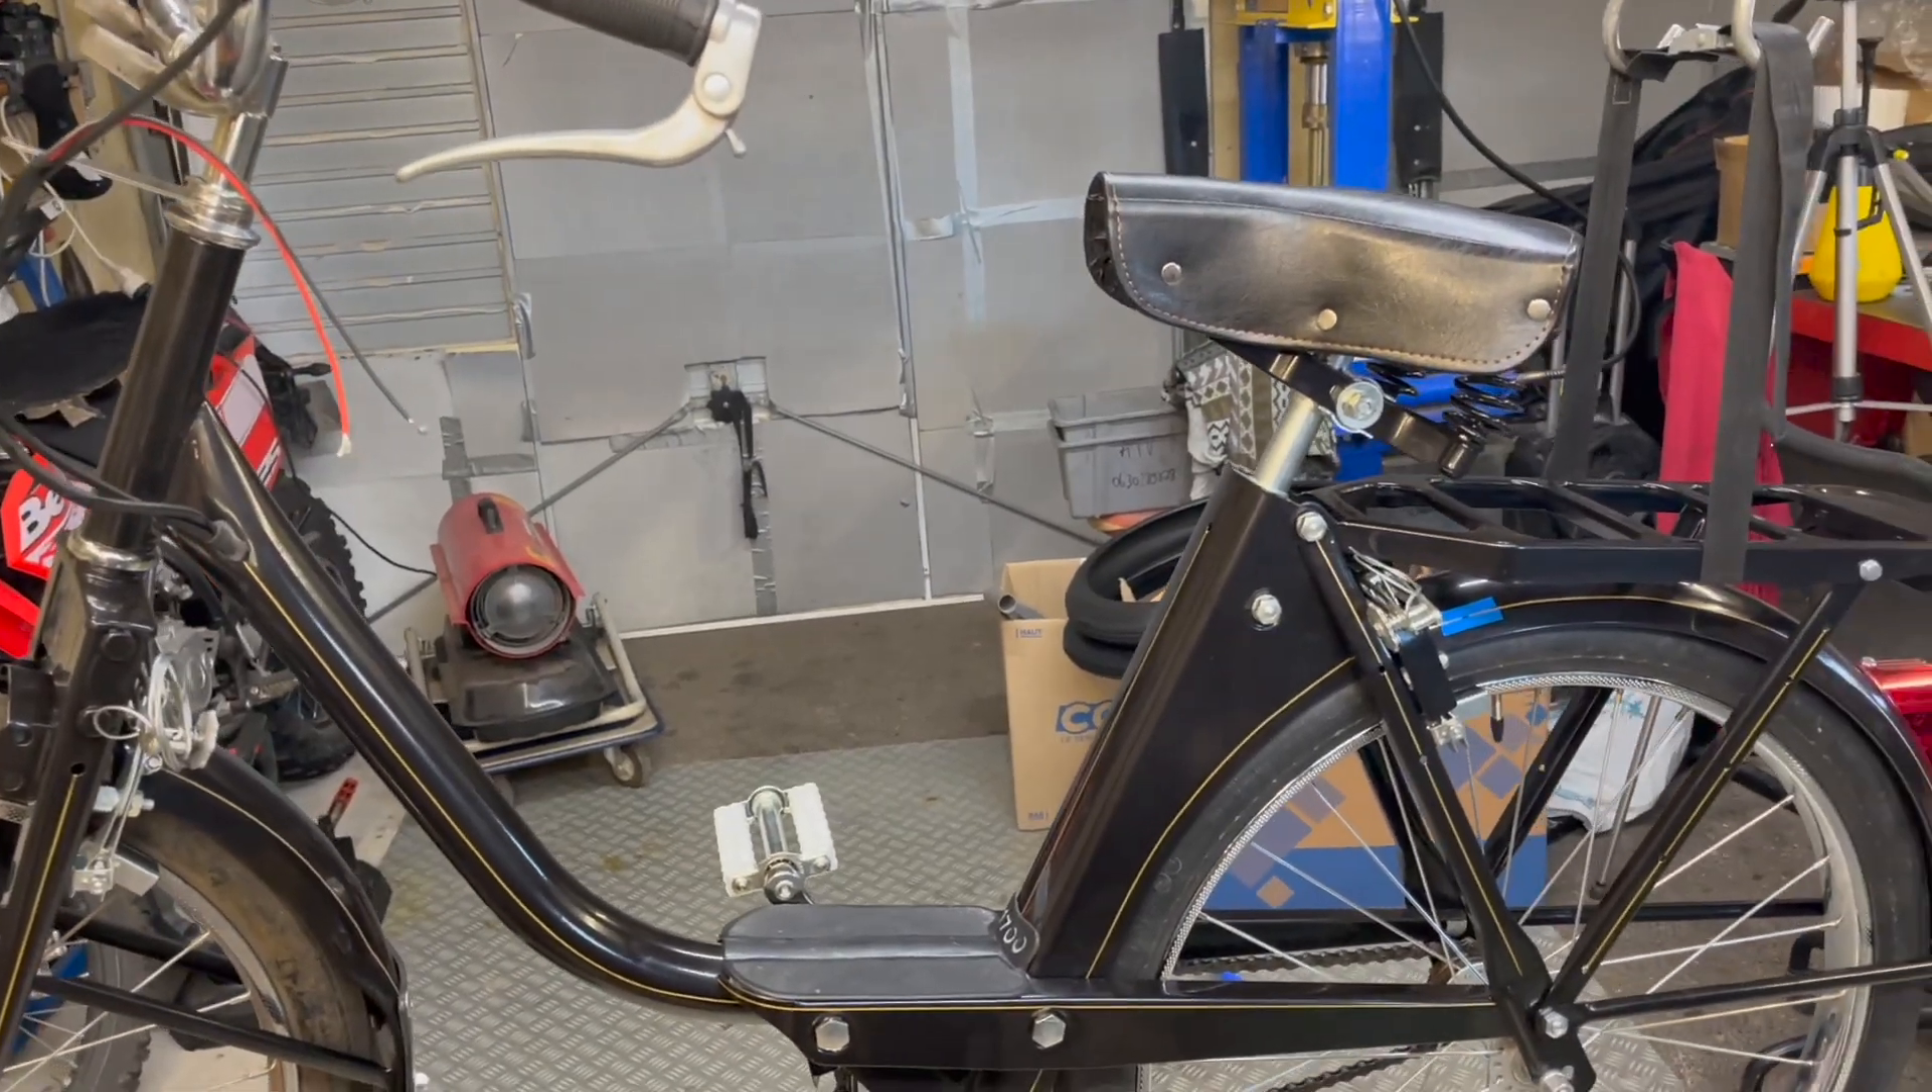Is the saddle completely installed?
Yes.